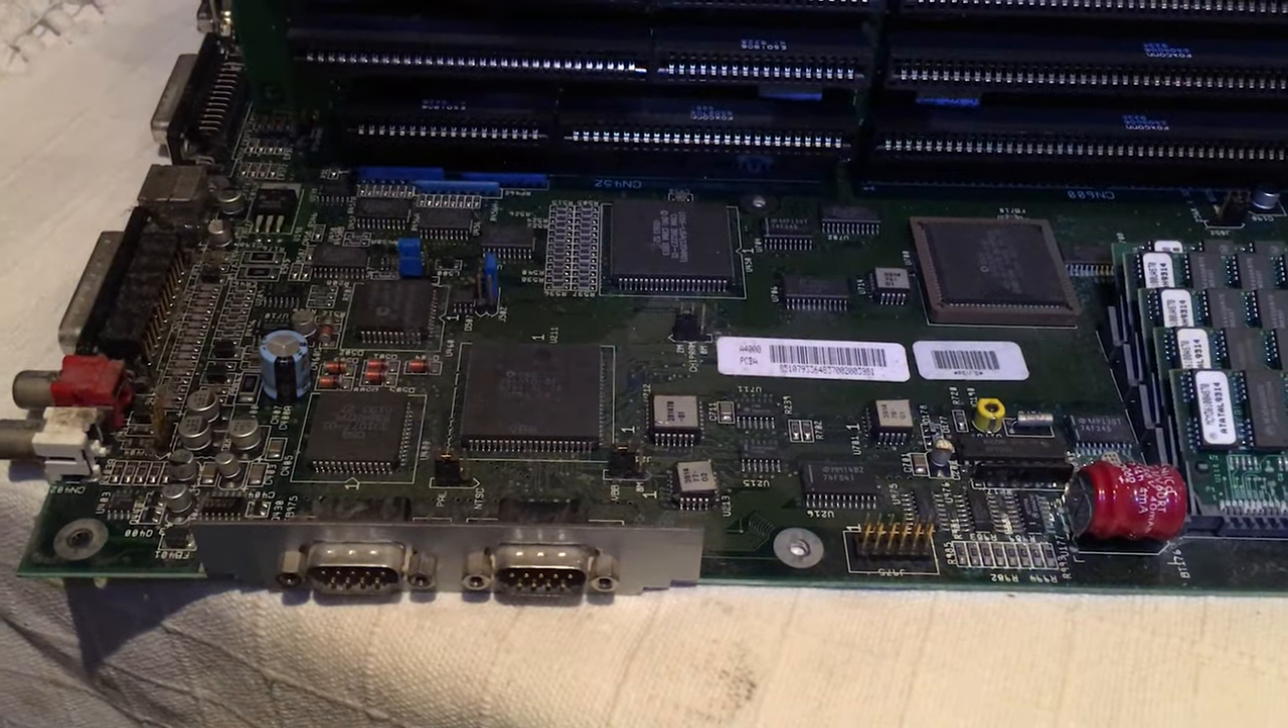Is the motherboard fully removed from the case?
Yes.